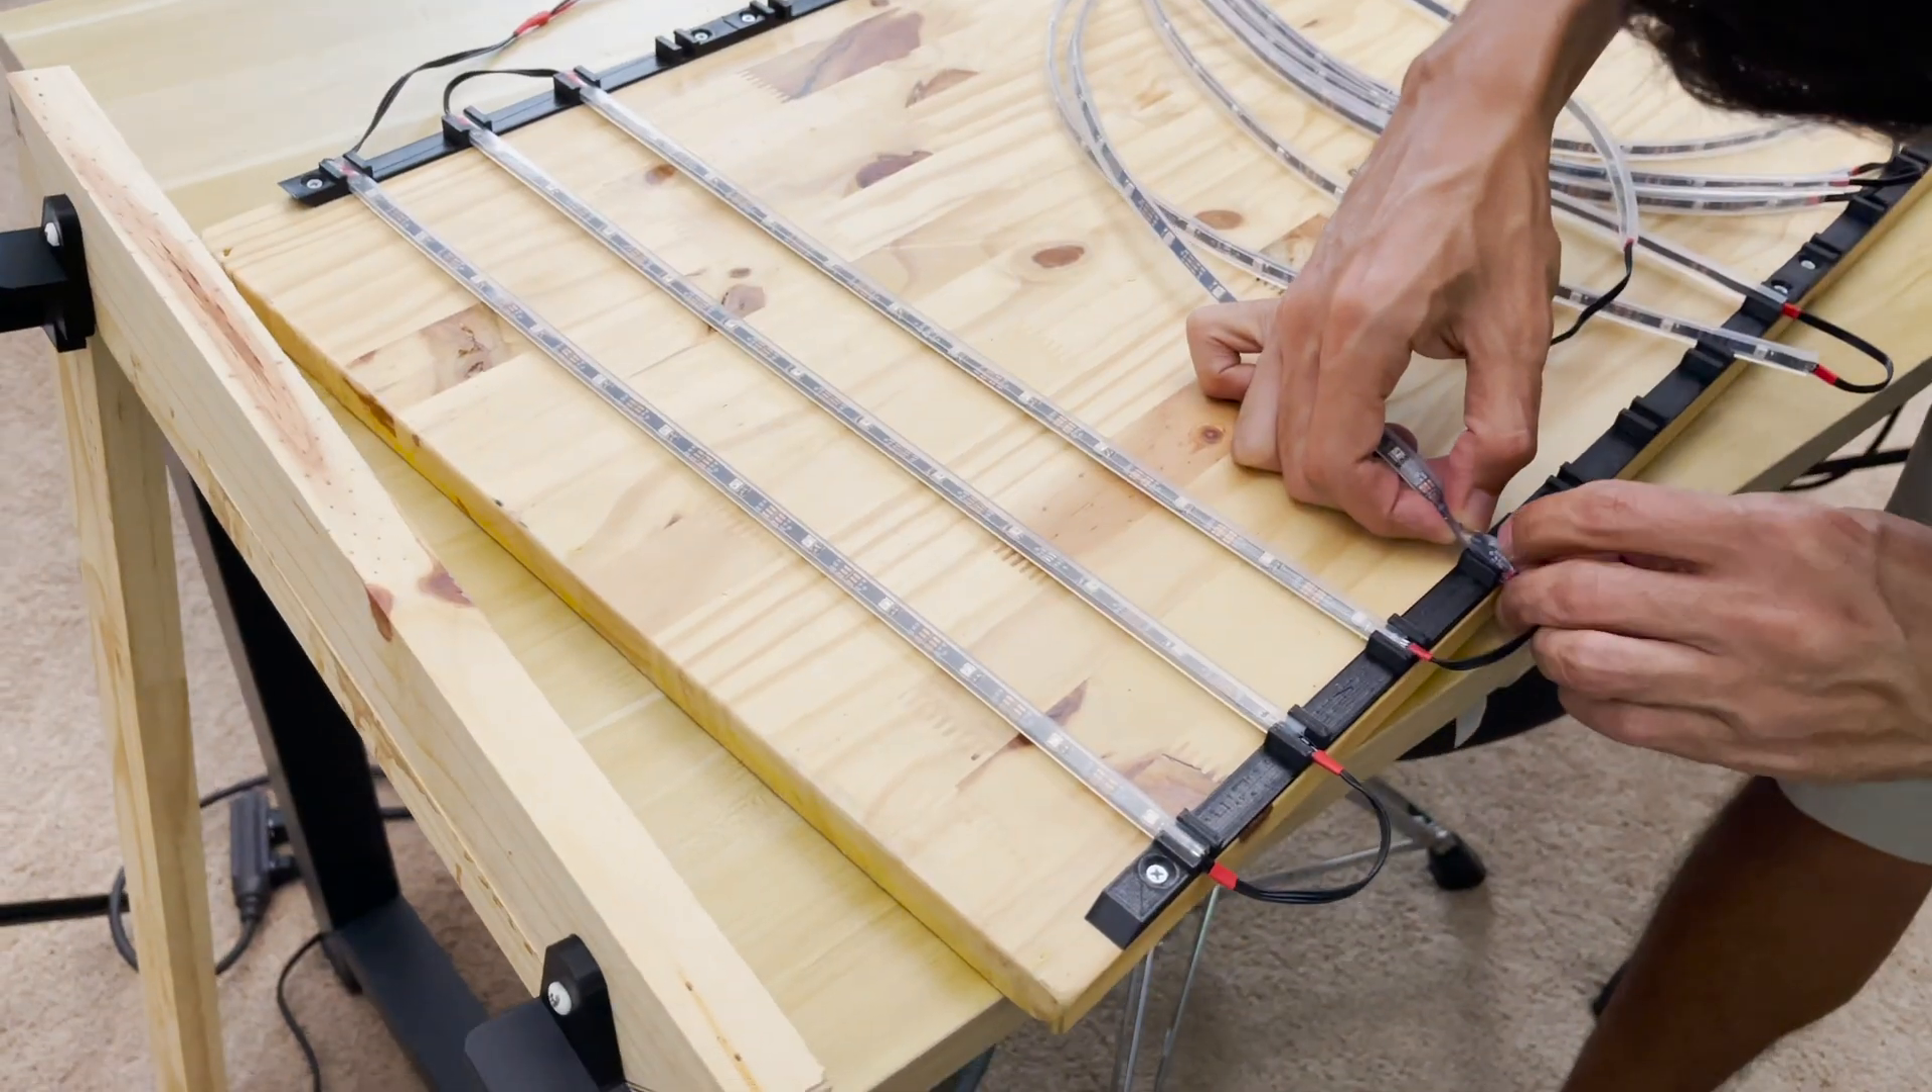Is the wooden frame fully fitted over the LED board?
No.